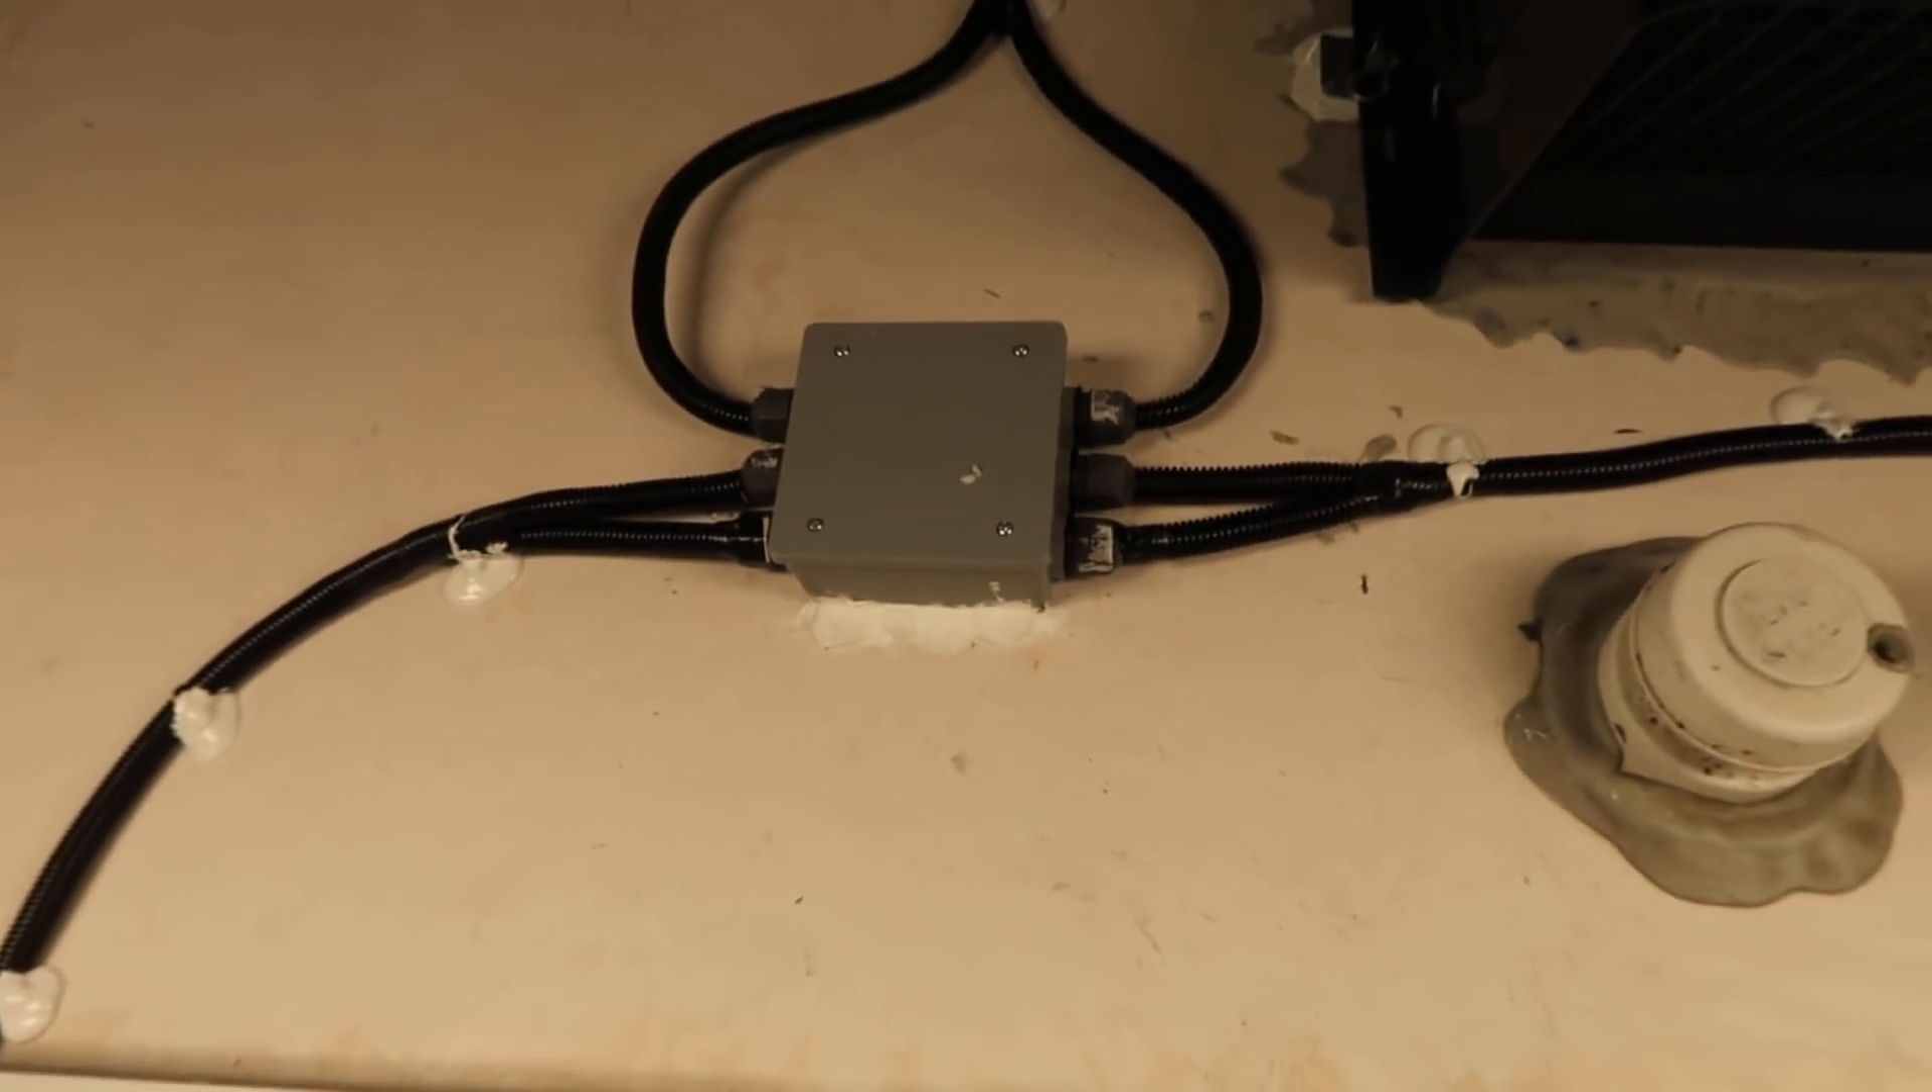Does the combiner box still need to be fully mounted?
No.